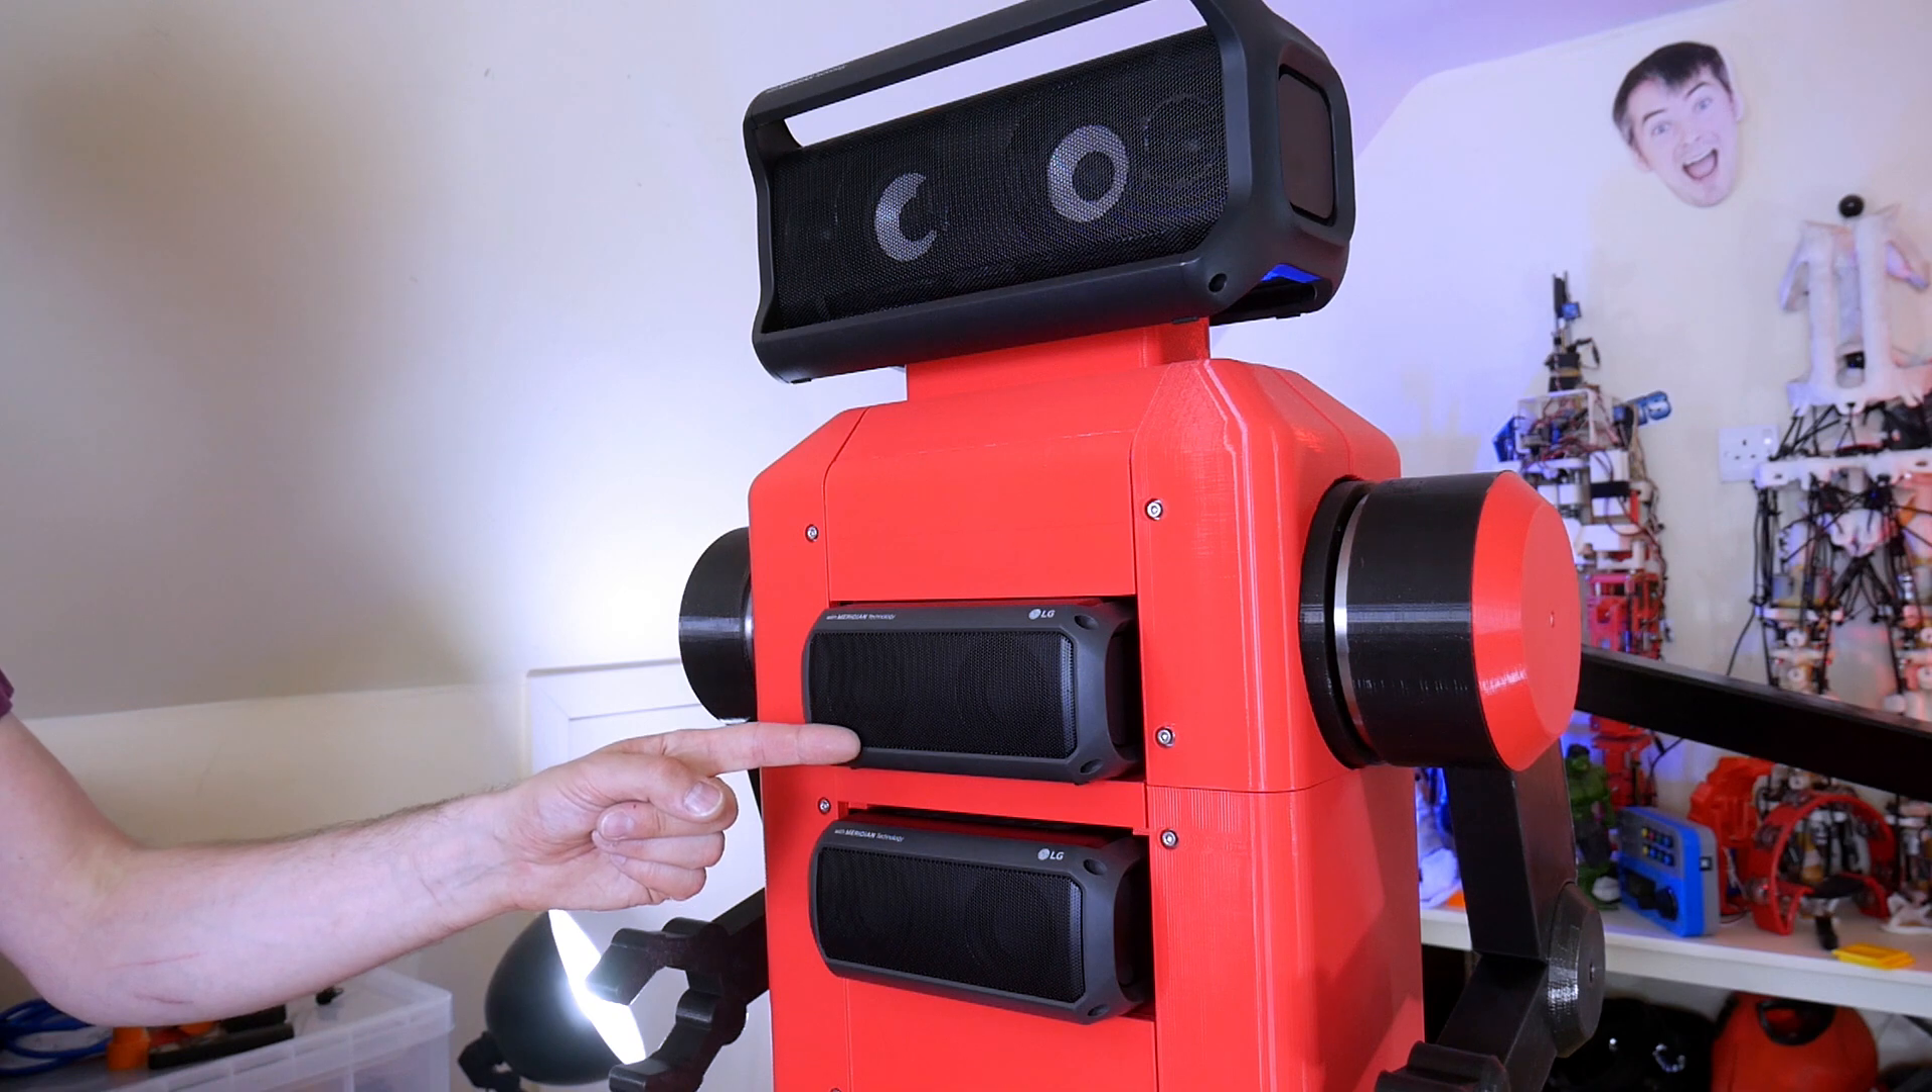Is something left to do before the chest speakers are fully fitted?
No.